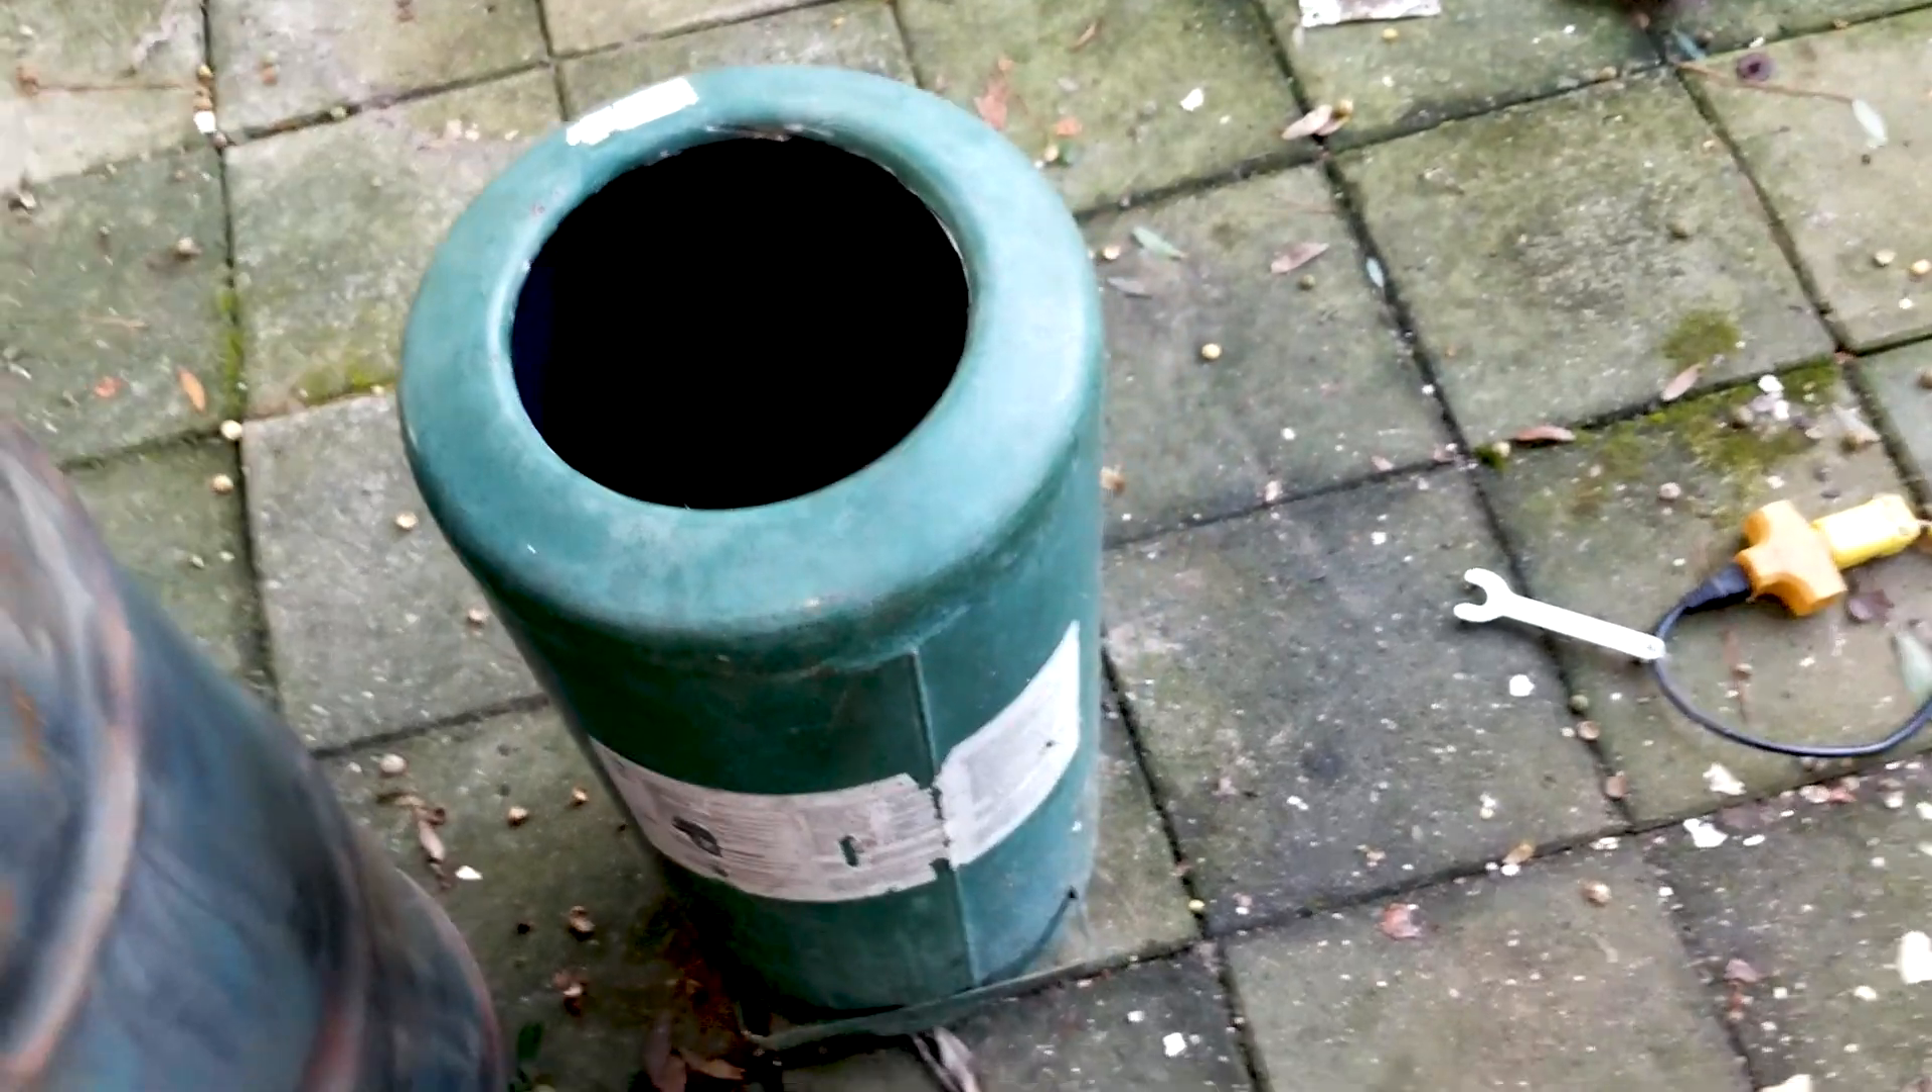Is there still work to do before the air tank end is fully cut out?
No.